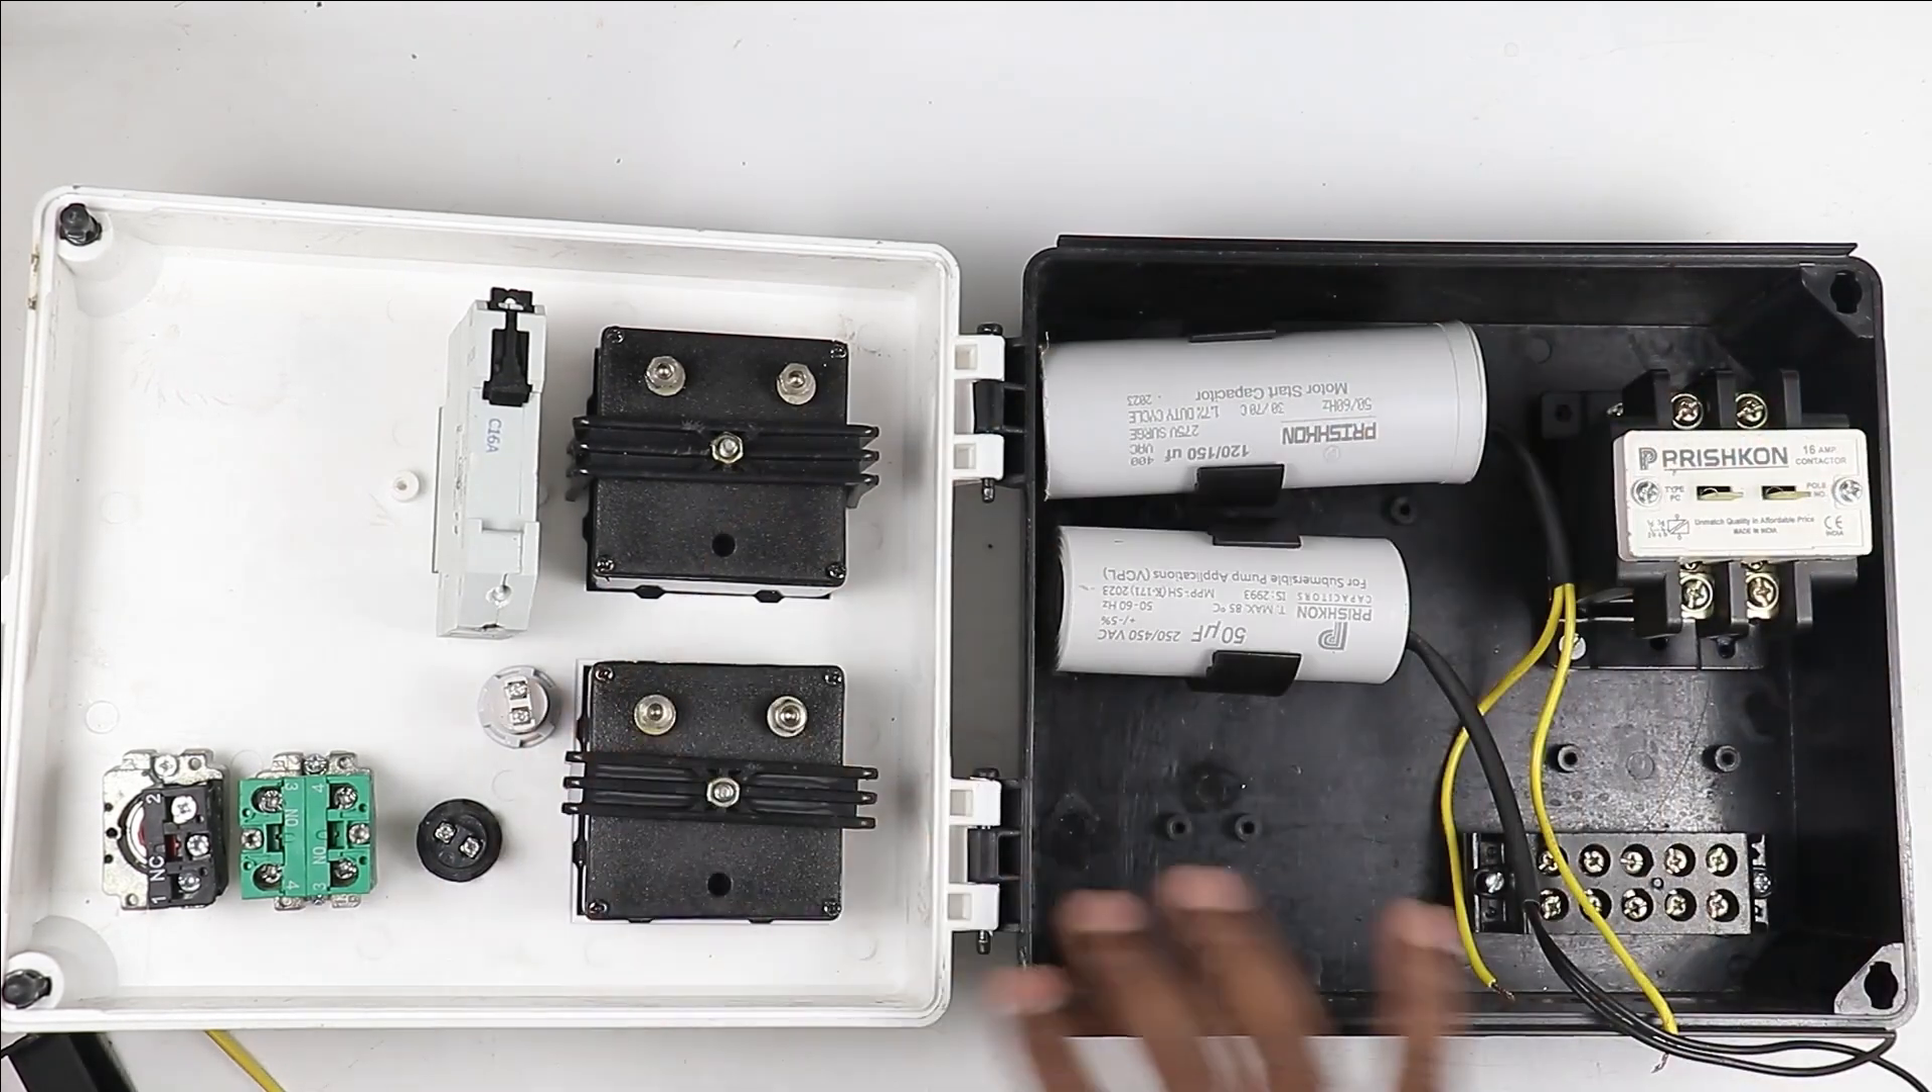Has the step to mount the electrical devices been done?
Yes.